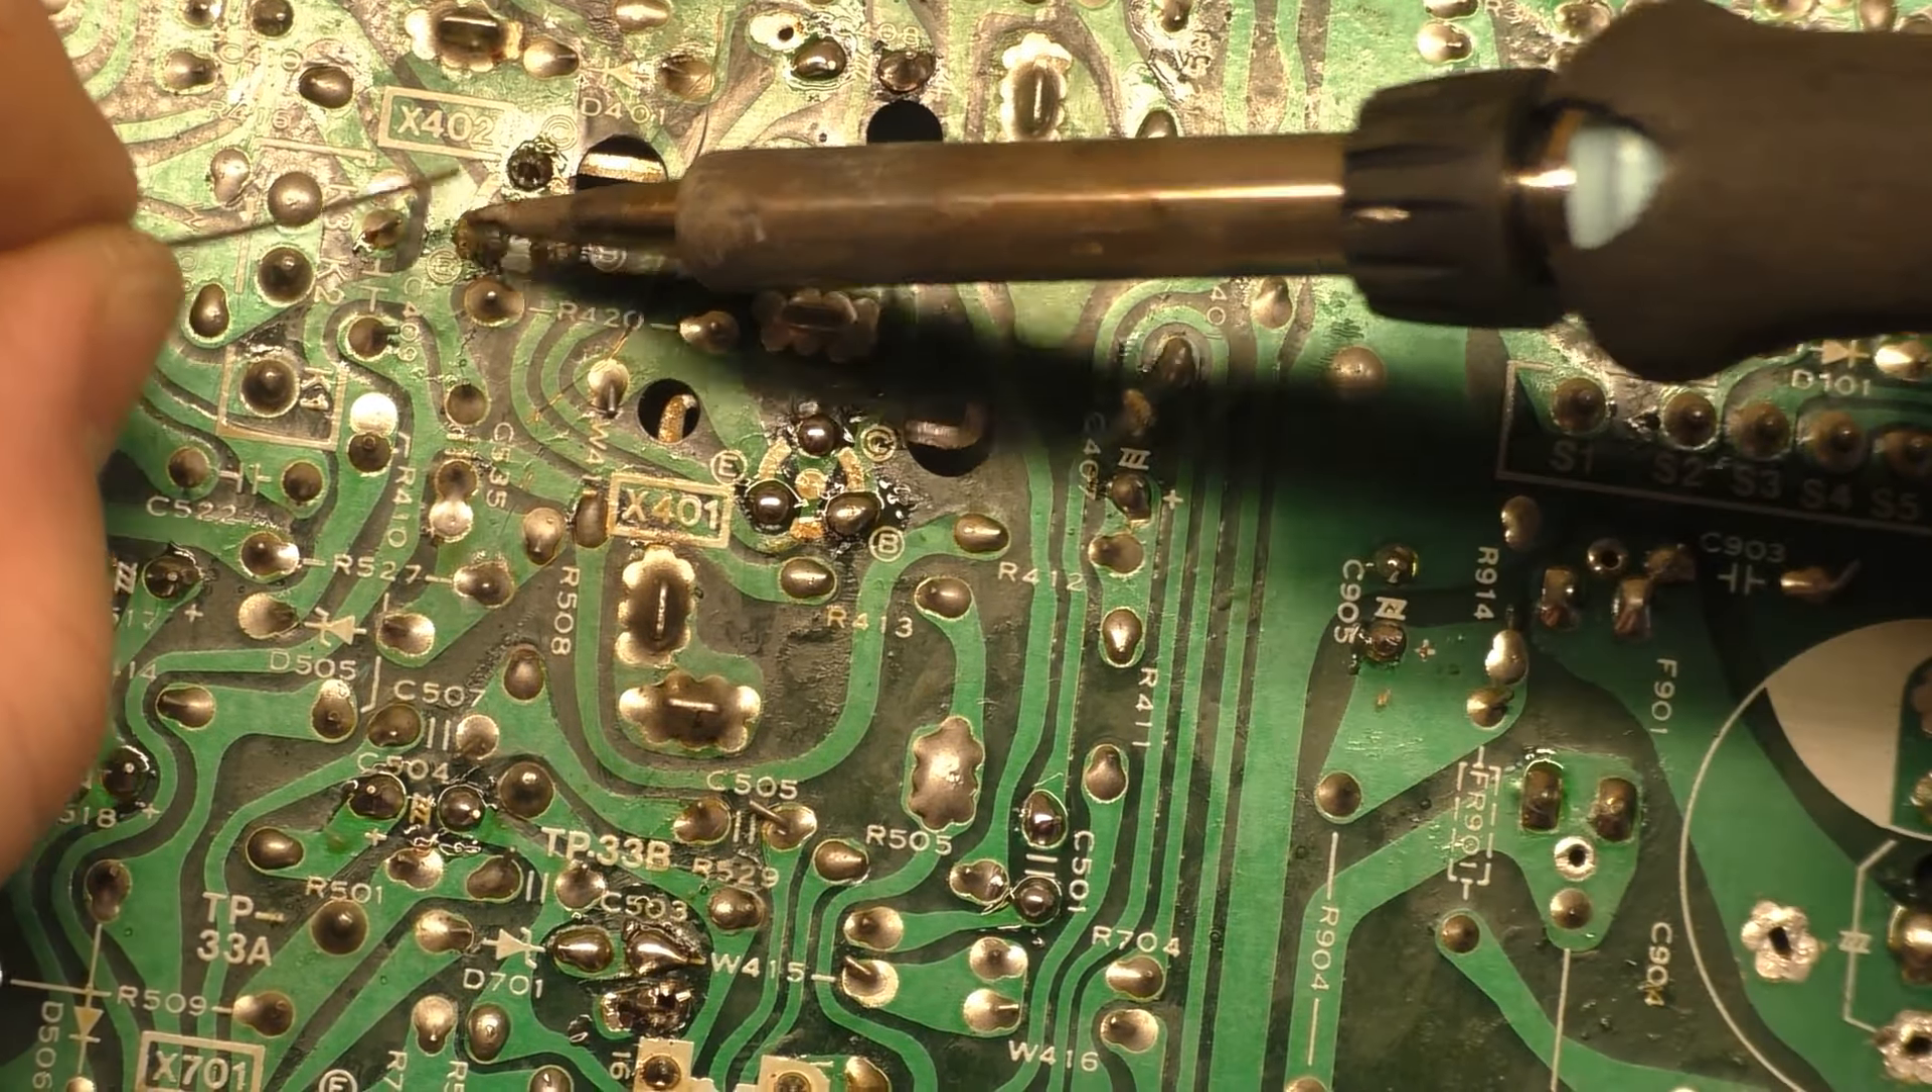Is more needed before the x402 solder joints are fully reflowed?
Yes.